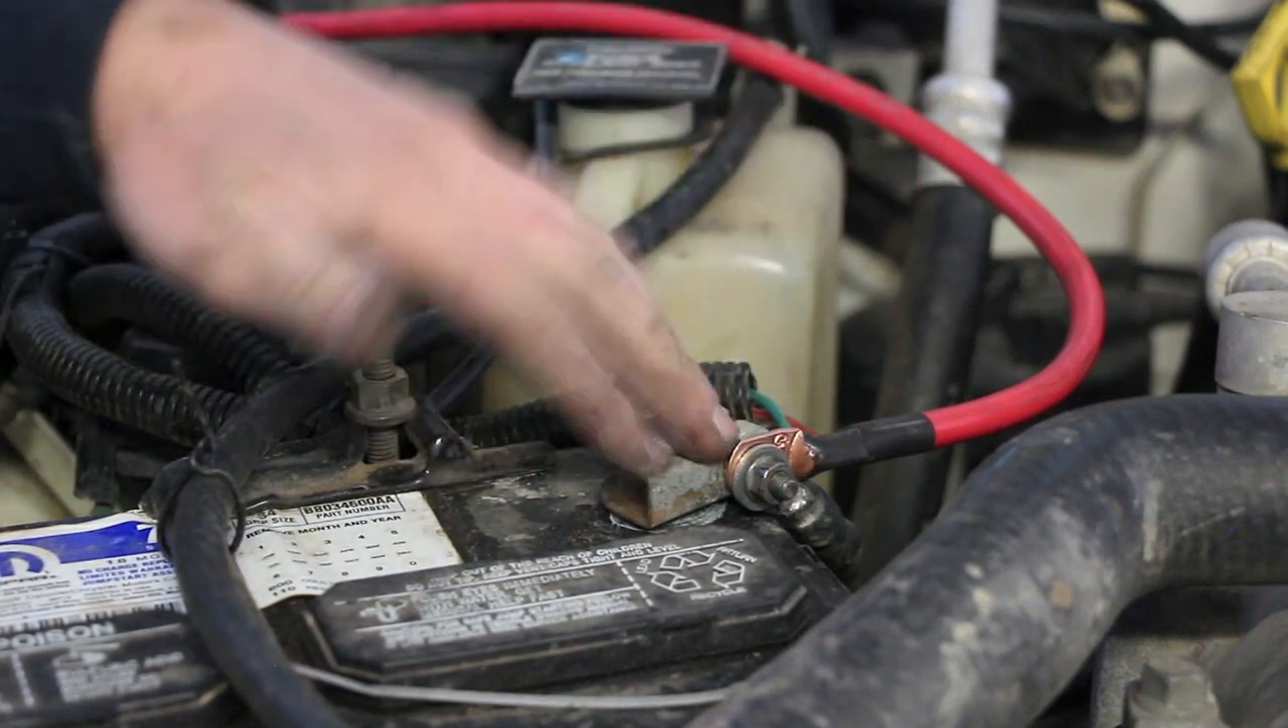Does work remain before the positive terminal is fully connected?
No.